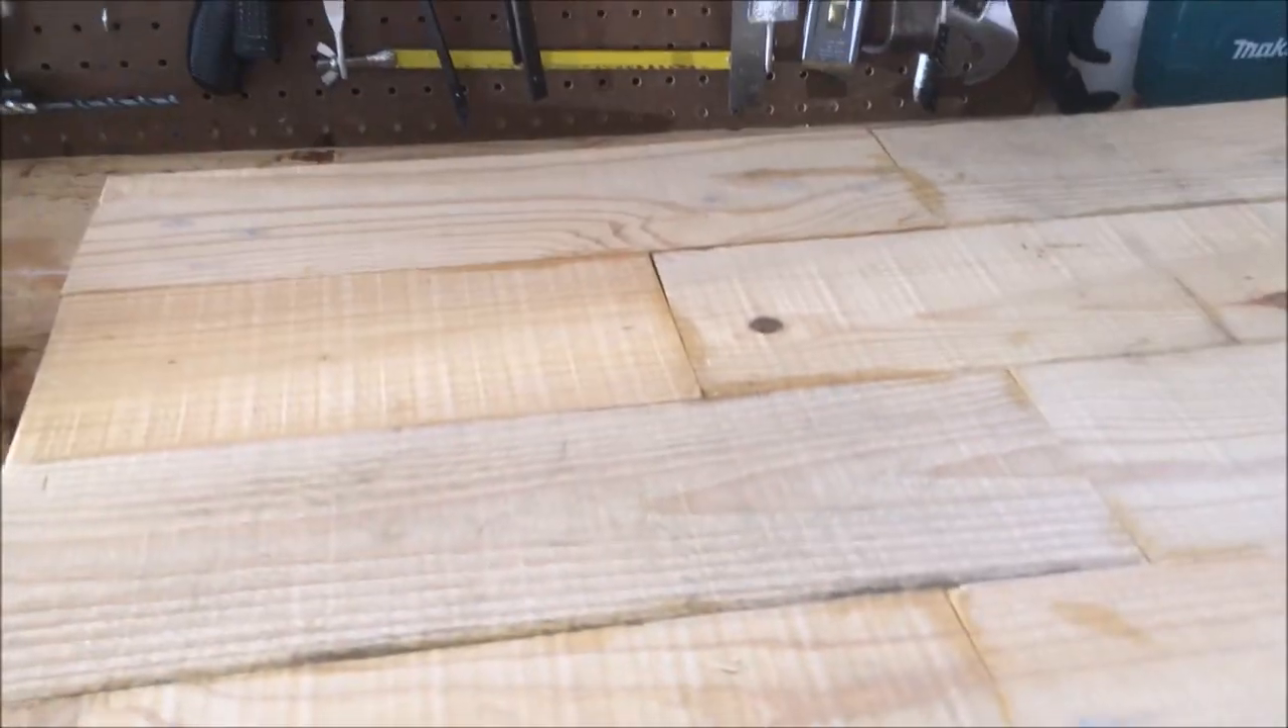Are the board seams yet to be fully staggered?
No.